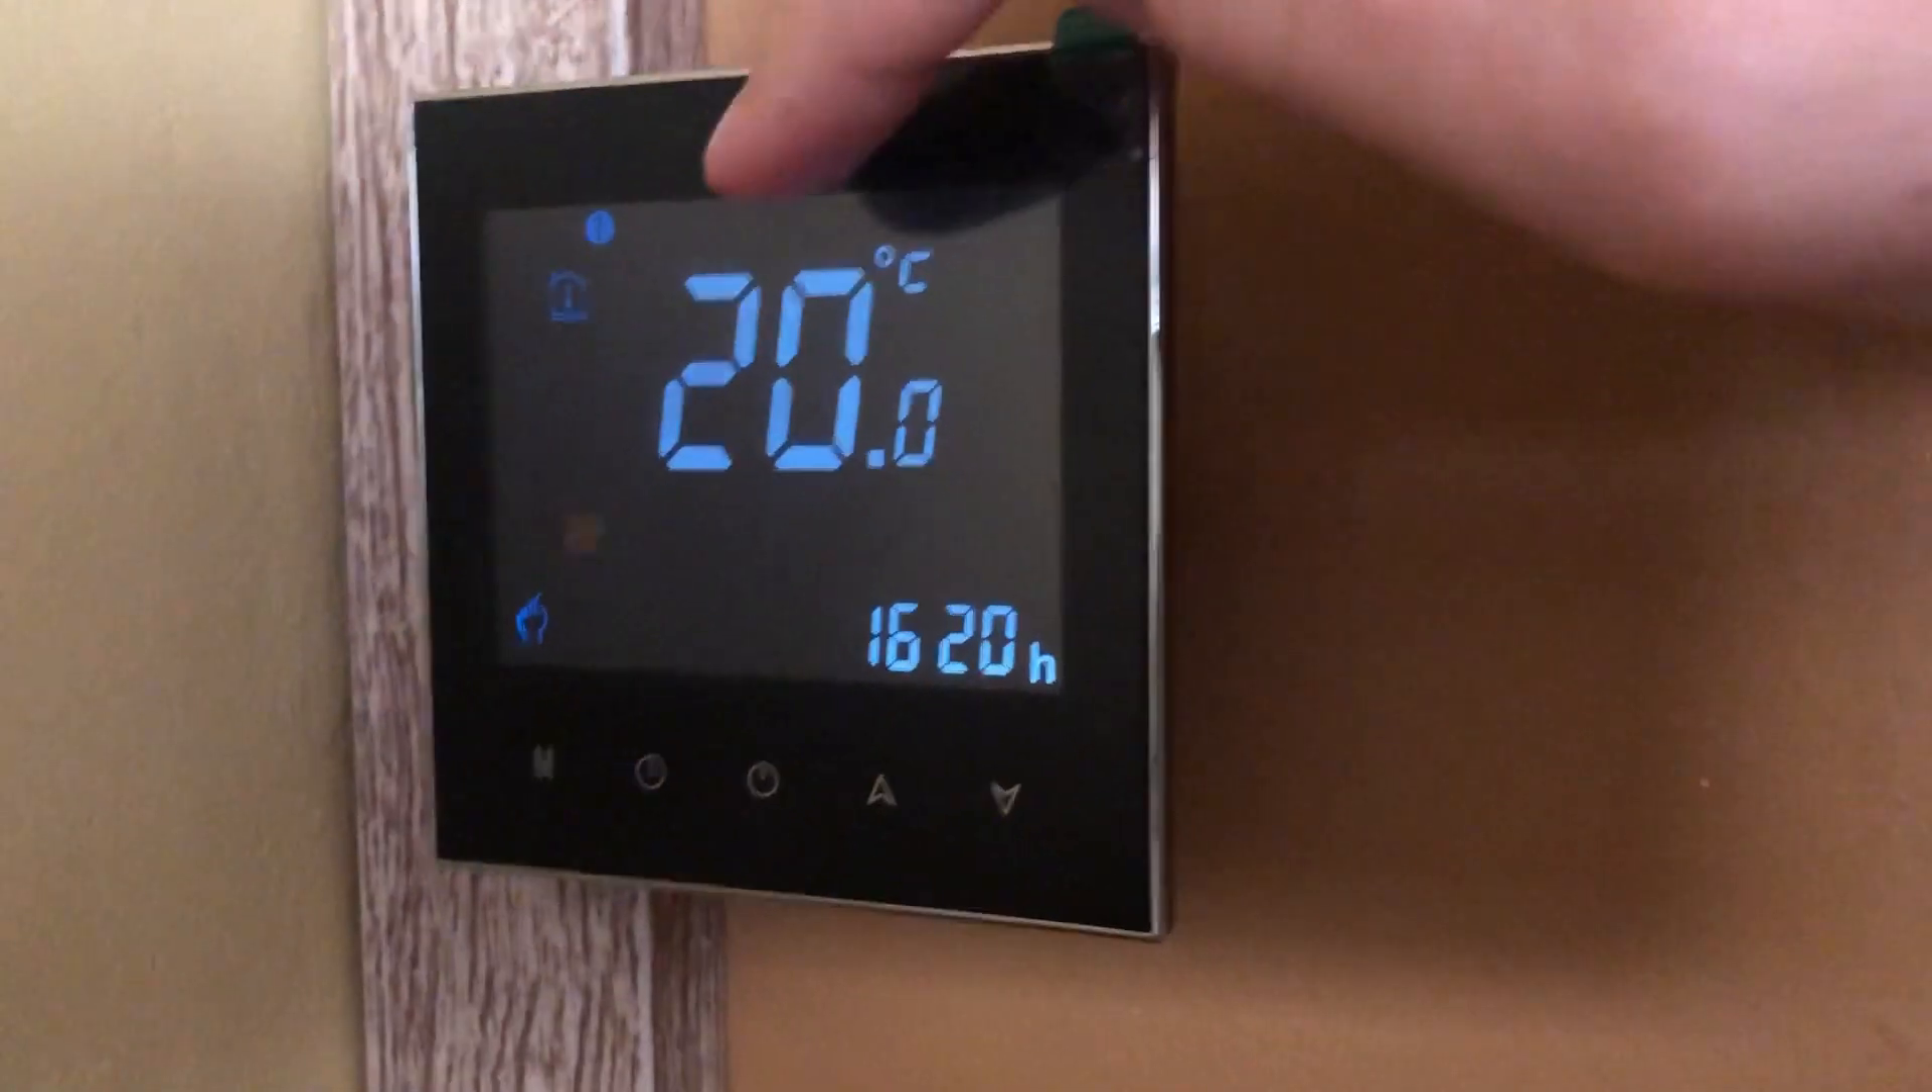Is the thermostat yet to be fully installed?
No.